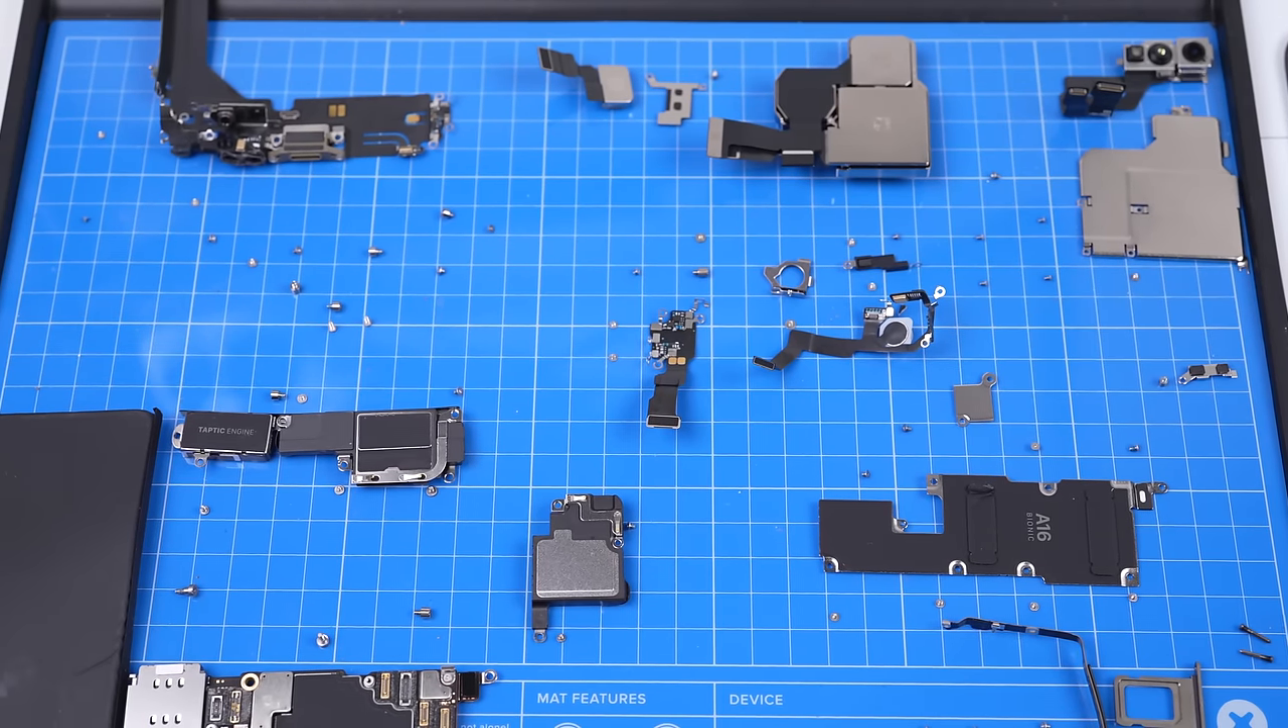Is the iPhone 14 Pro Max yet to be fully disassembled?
No.